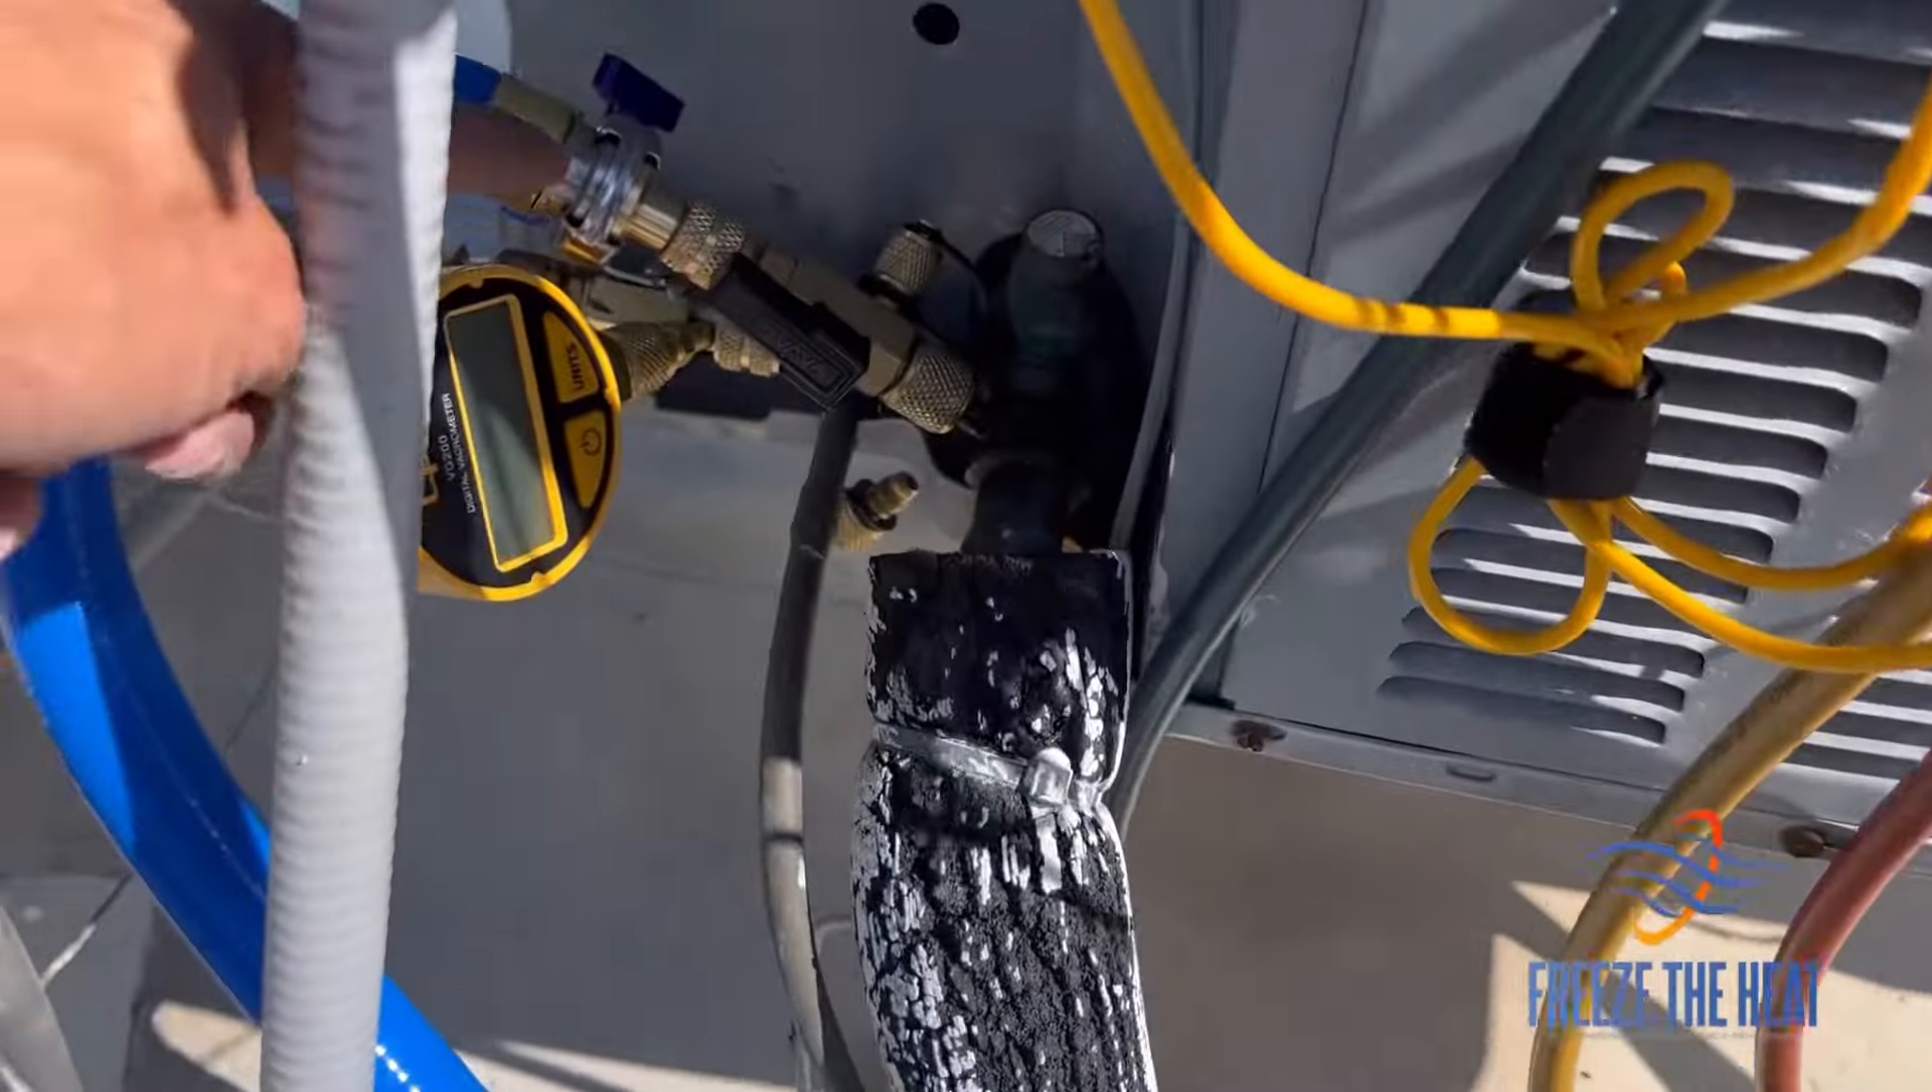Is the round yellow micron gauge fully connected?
Yes.